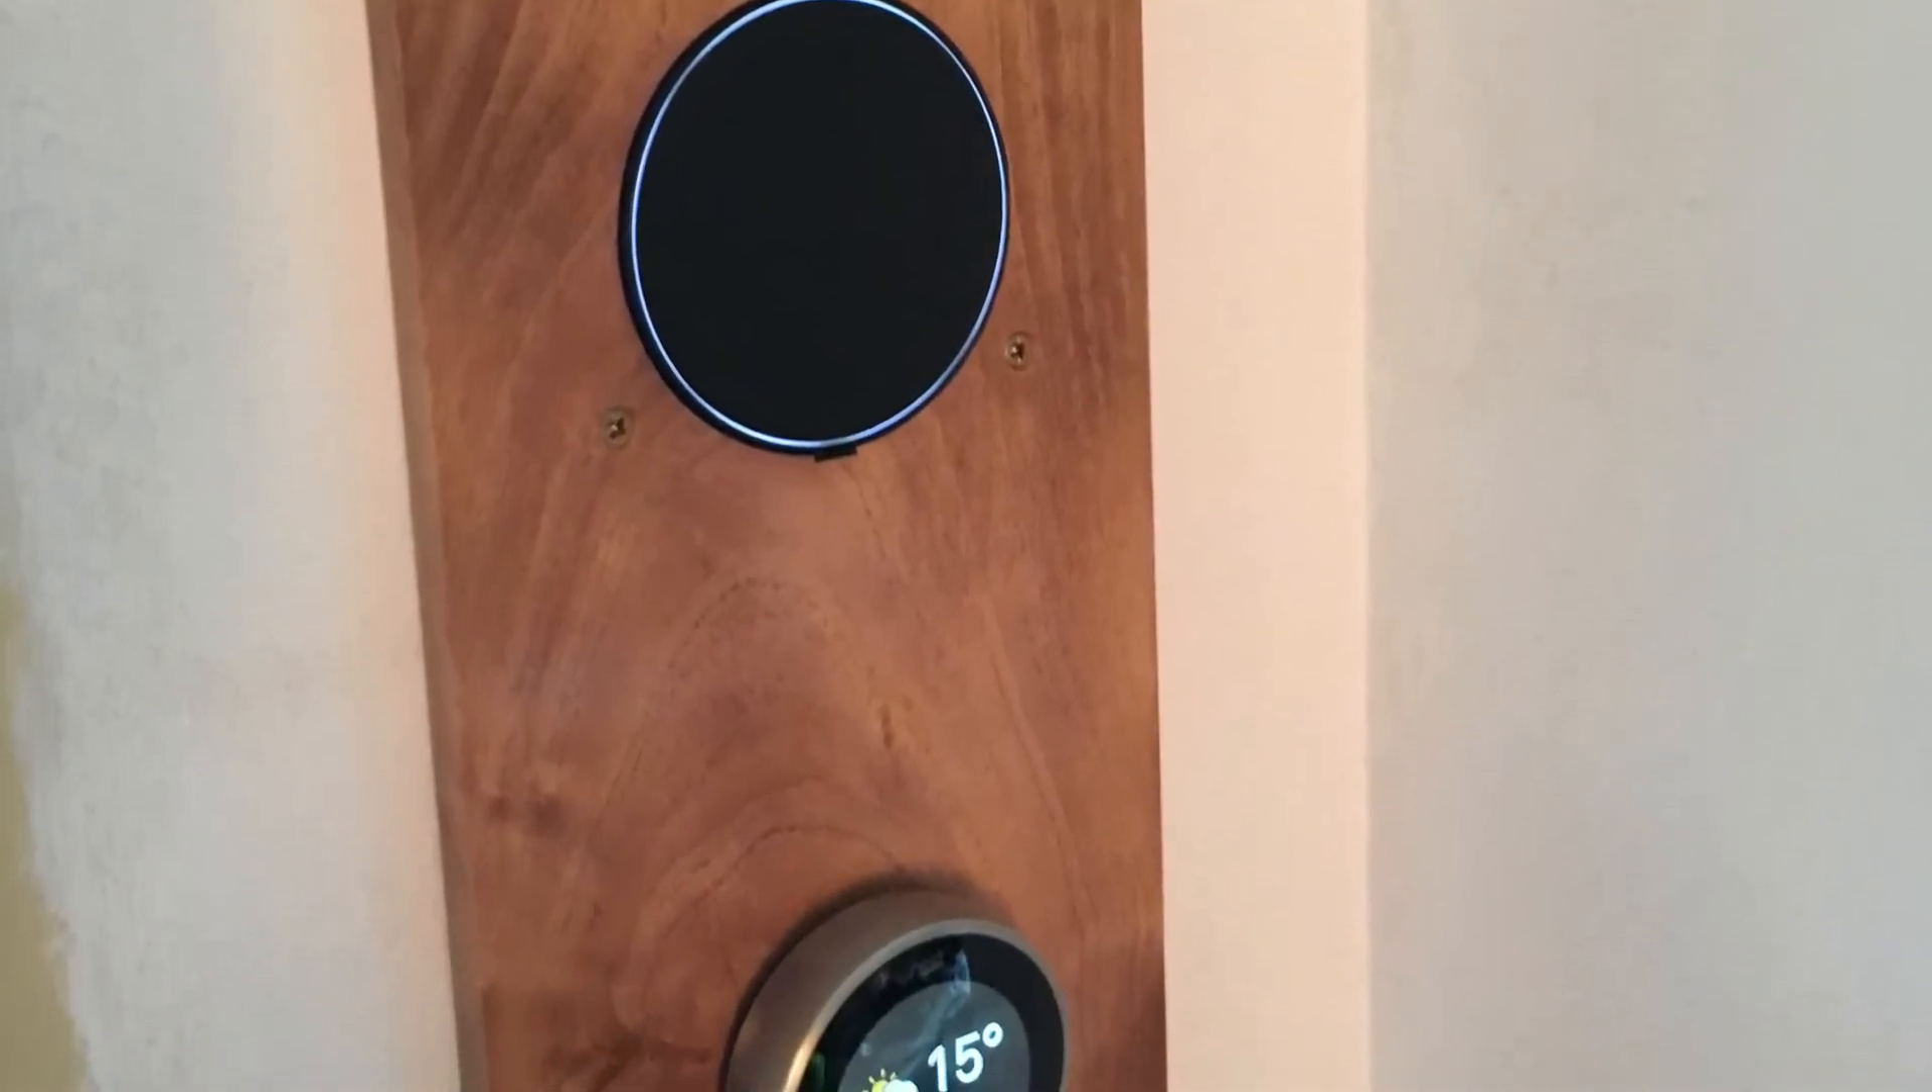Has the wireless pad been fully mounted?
Yes.